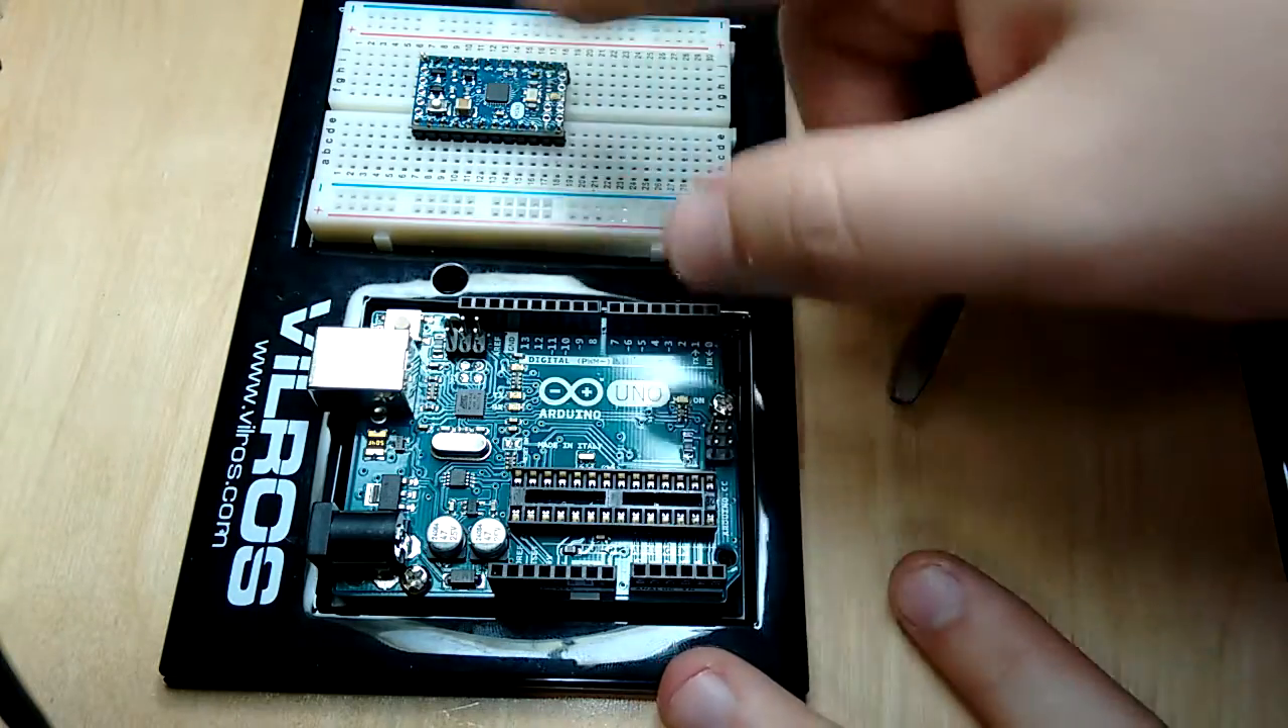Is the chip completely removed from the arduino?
Yes.